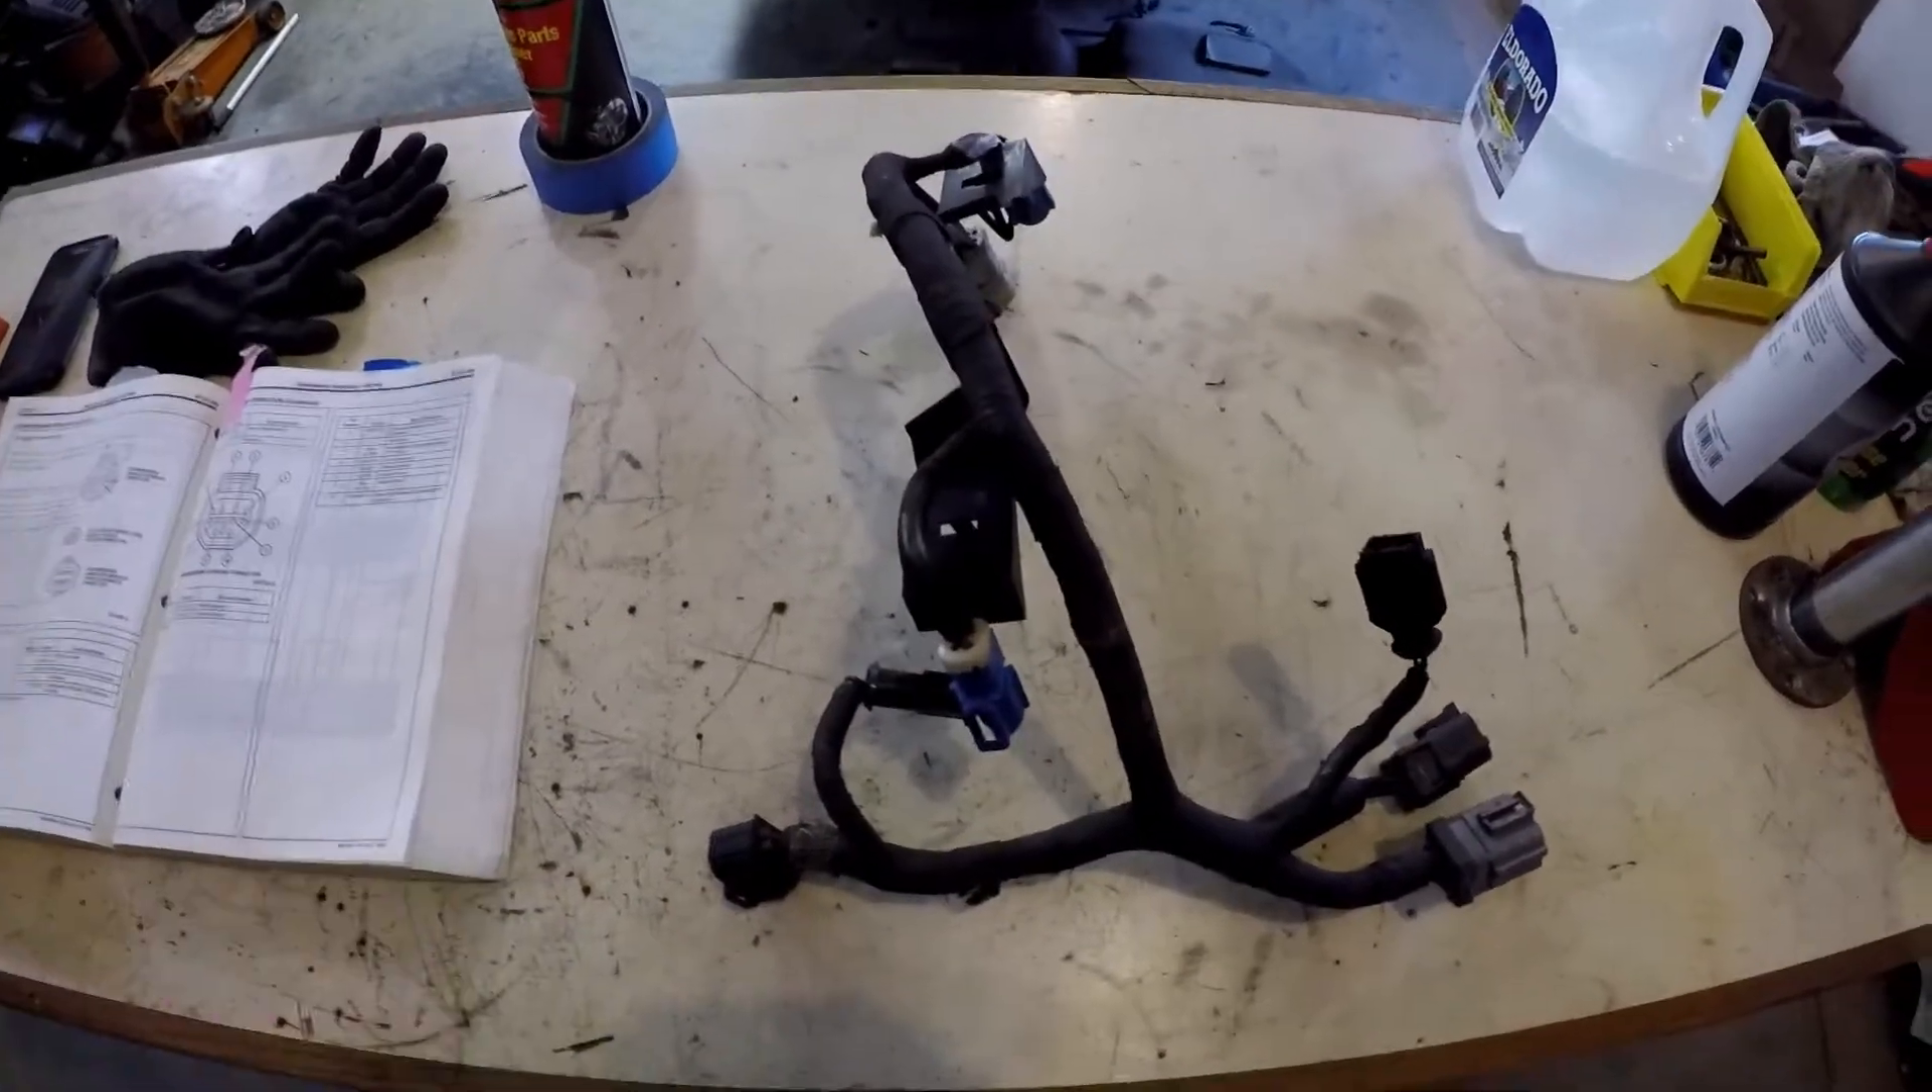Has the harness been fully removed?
Yes.